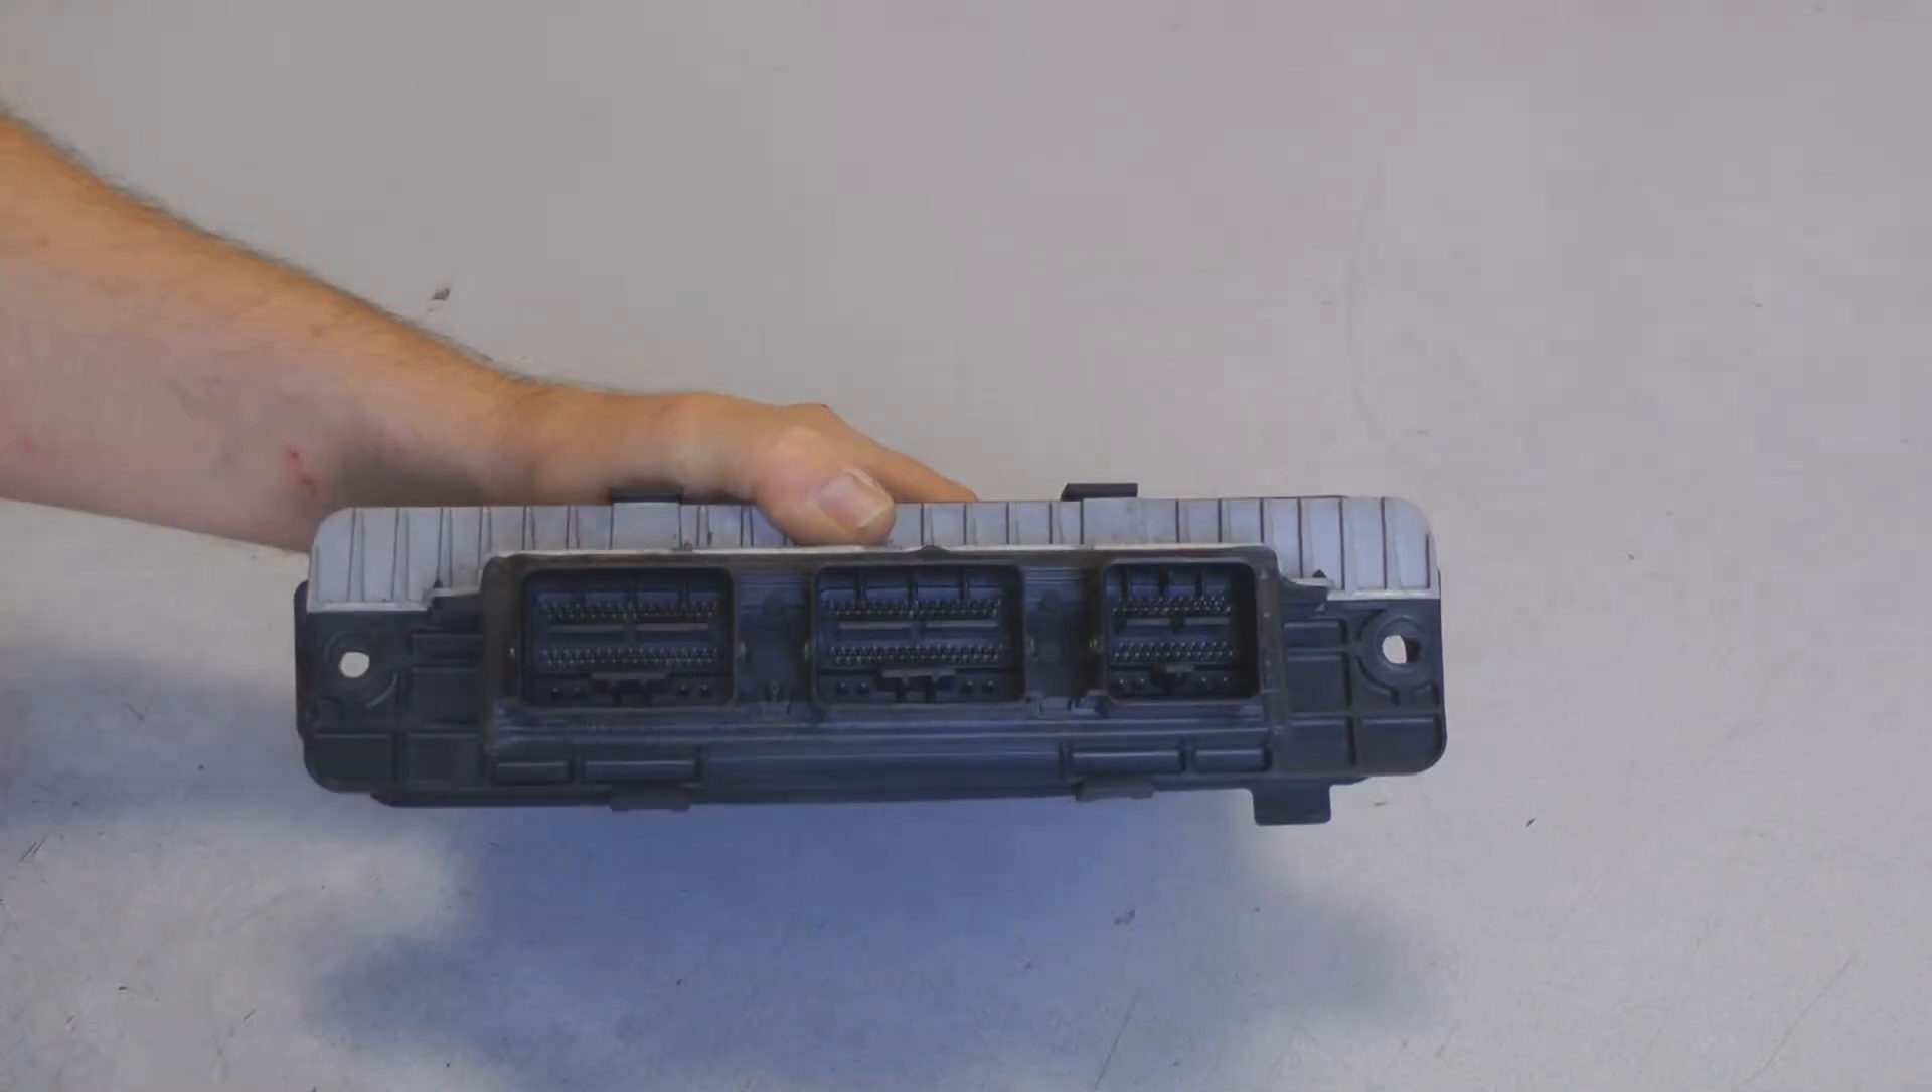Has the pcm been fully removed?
Yes.